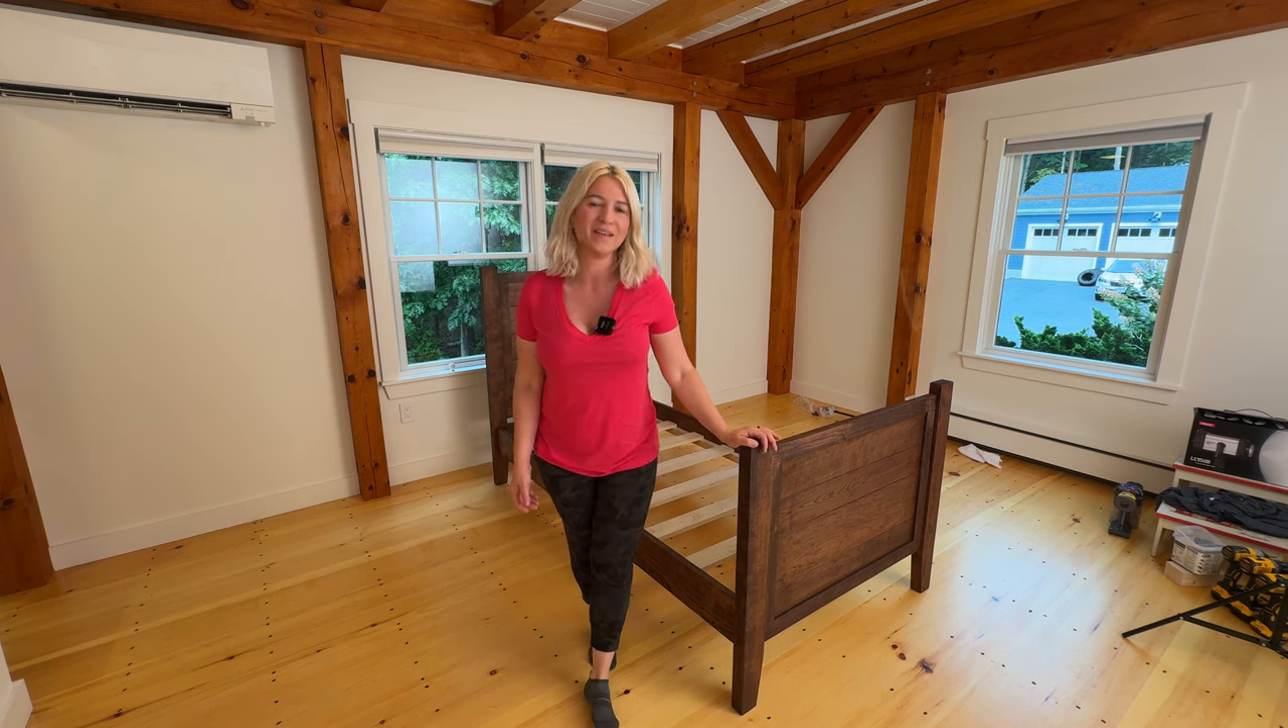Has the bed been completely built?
Yes.